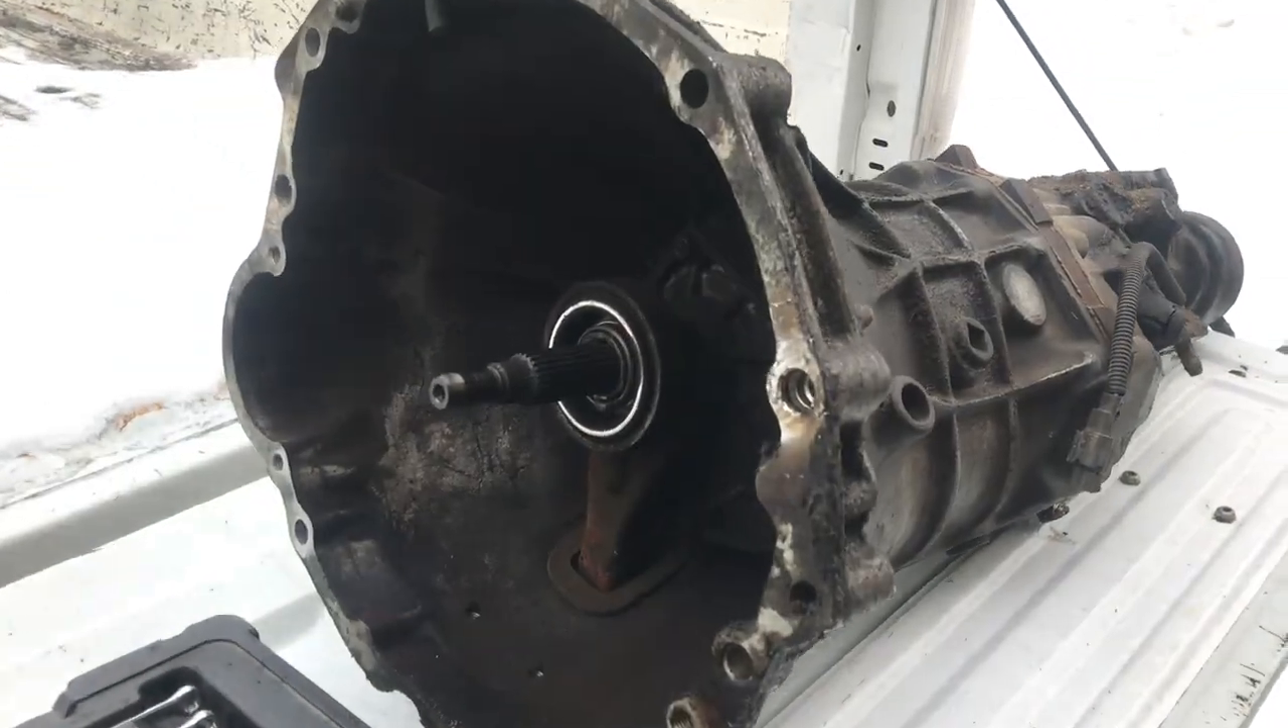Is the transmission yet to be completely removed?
No.